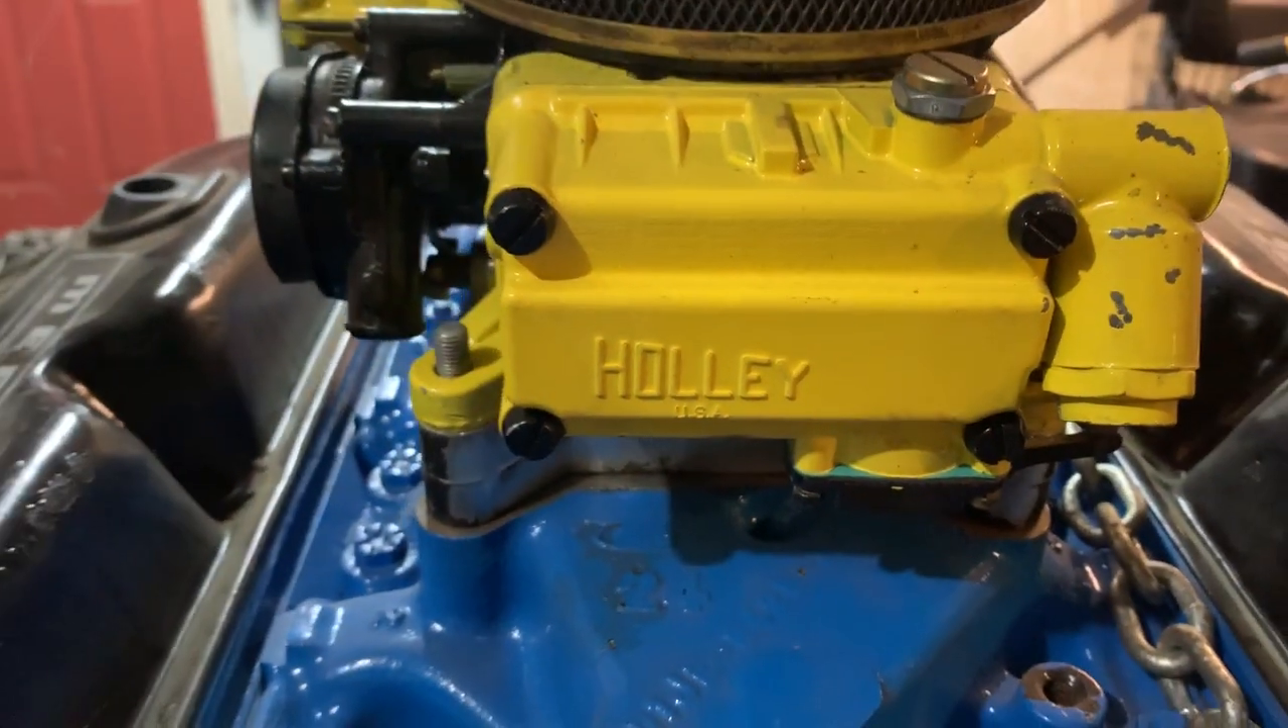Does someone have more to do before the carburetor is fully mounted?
Yes.